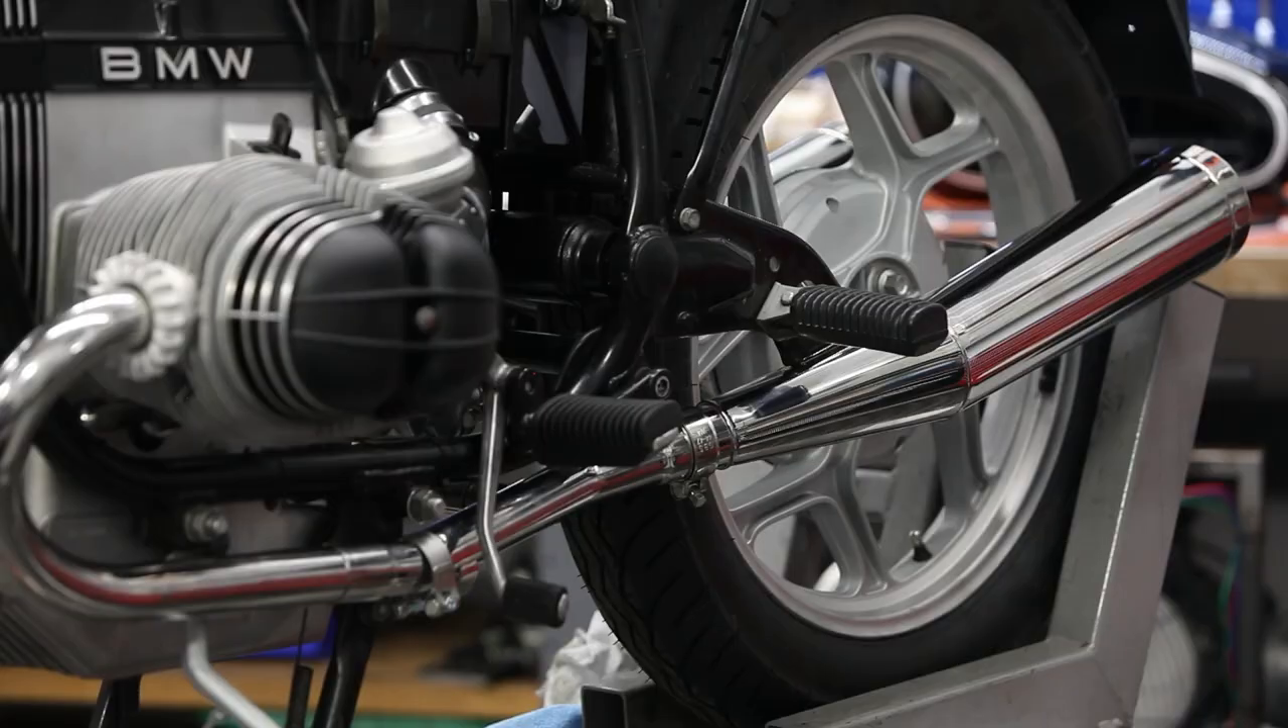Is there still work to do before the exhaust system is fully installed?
No.